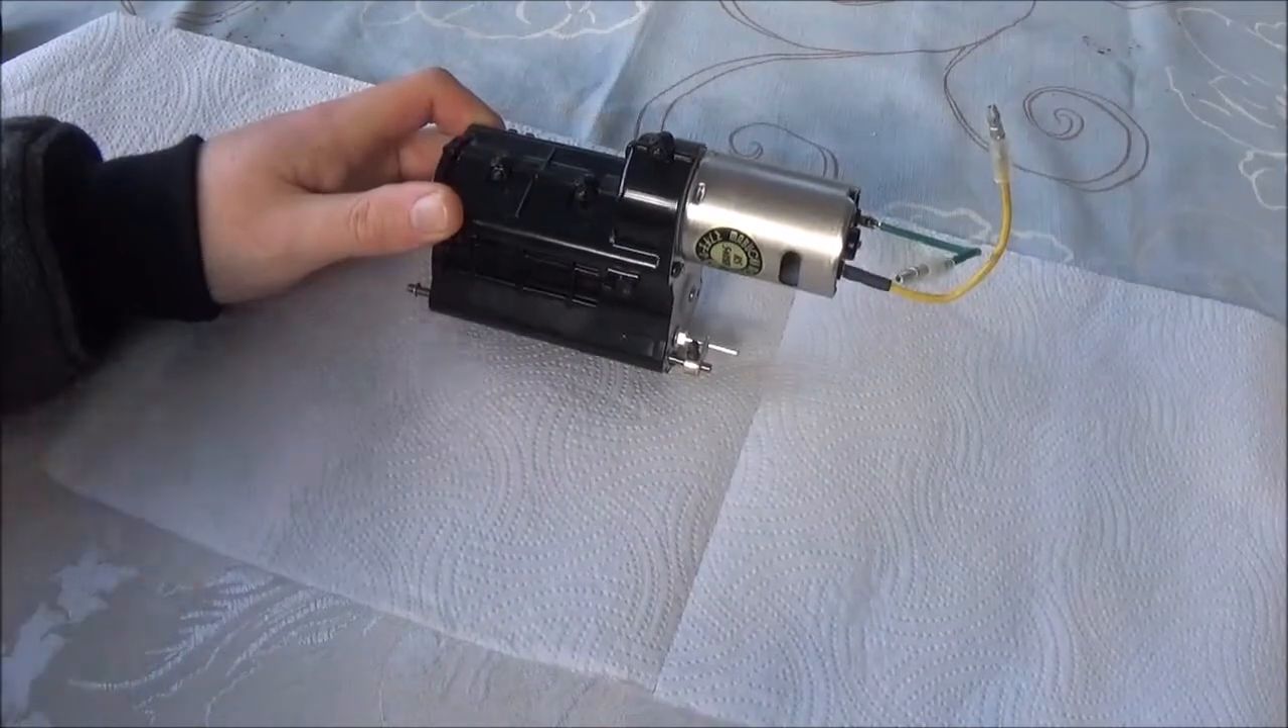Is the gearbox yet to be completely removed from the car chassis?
No.